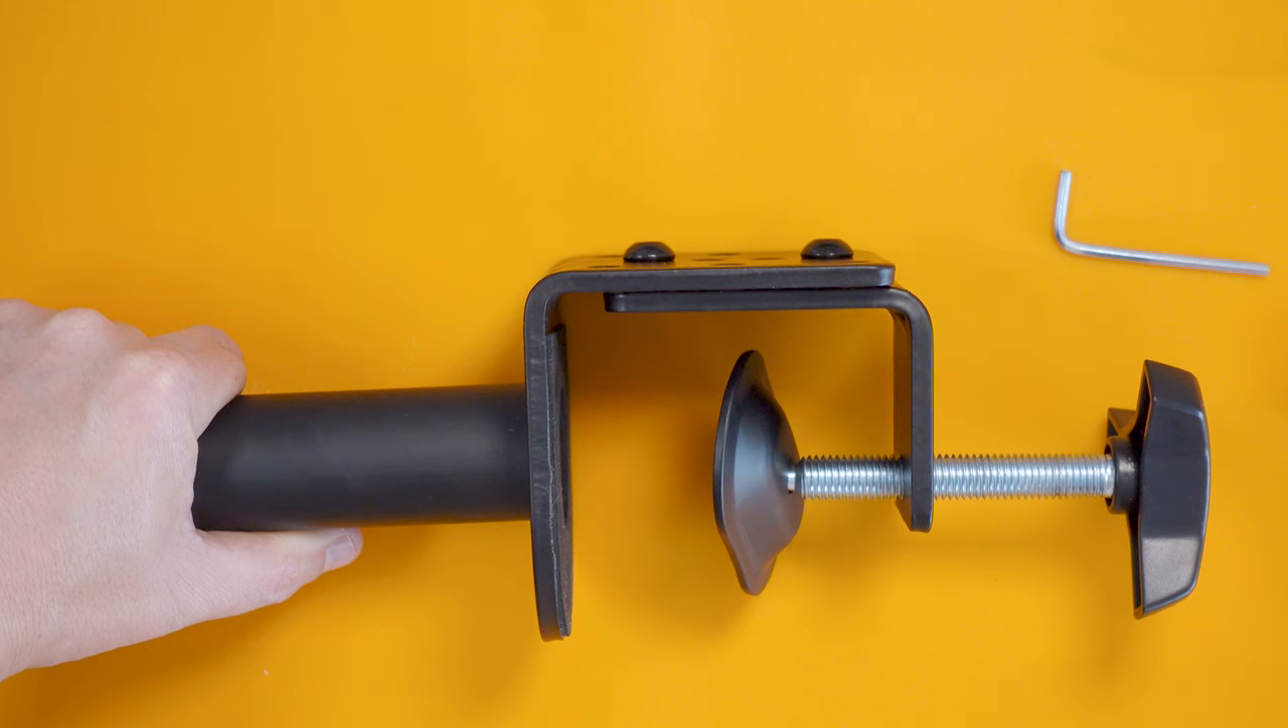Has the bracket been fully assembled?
Yes.